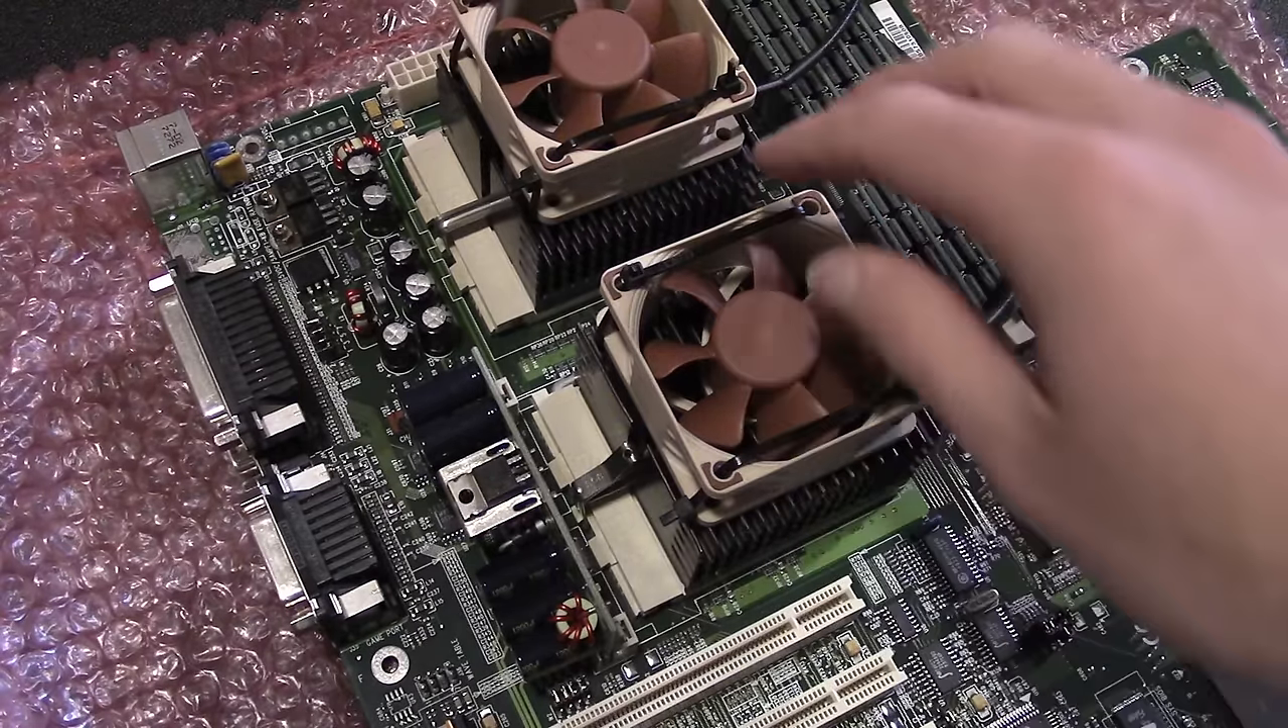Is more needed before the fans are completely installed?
No.